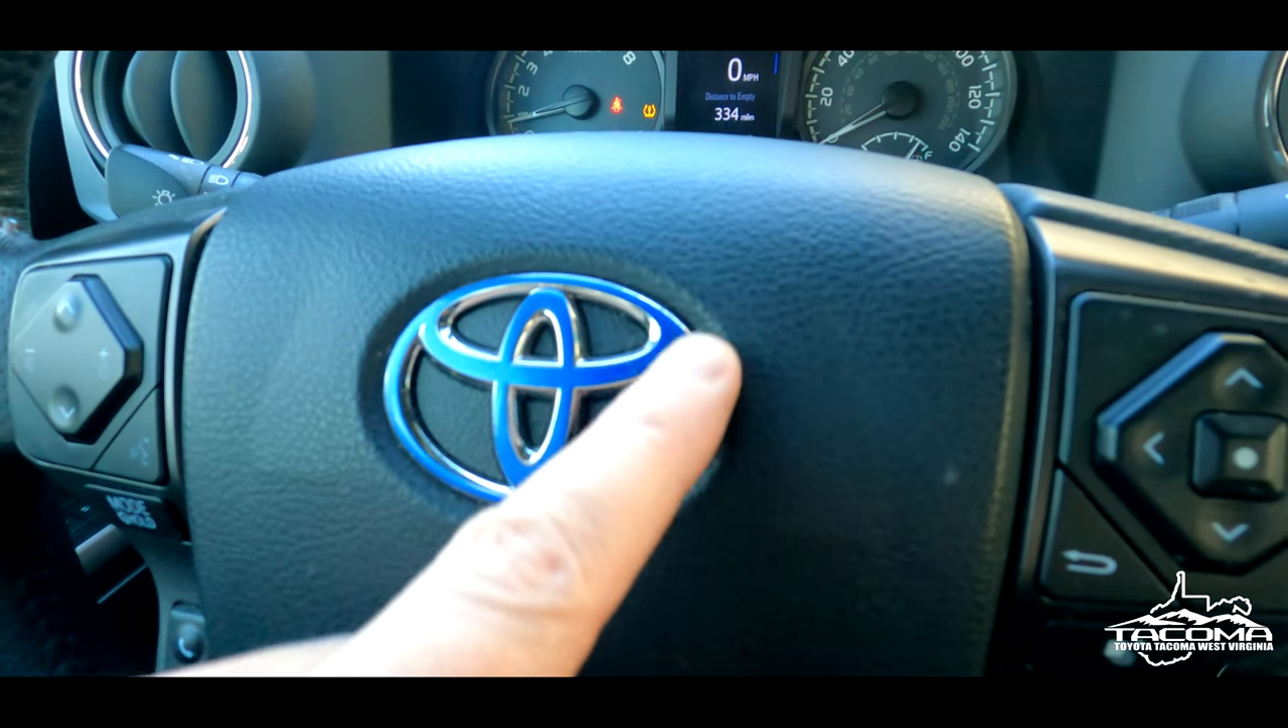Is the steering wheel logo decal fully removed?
No.